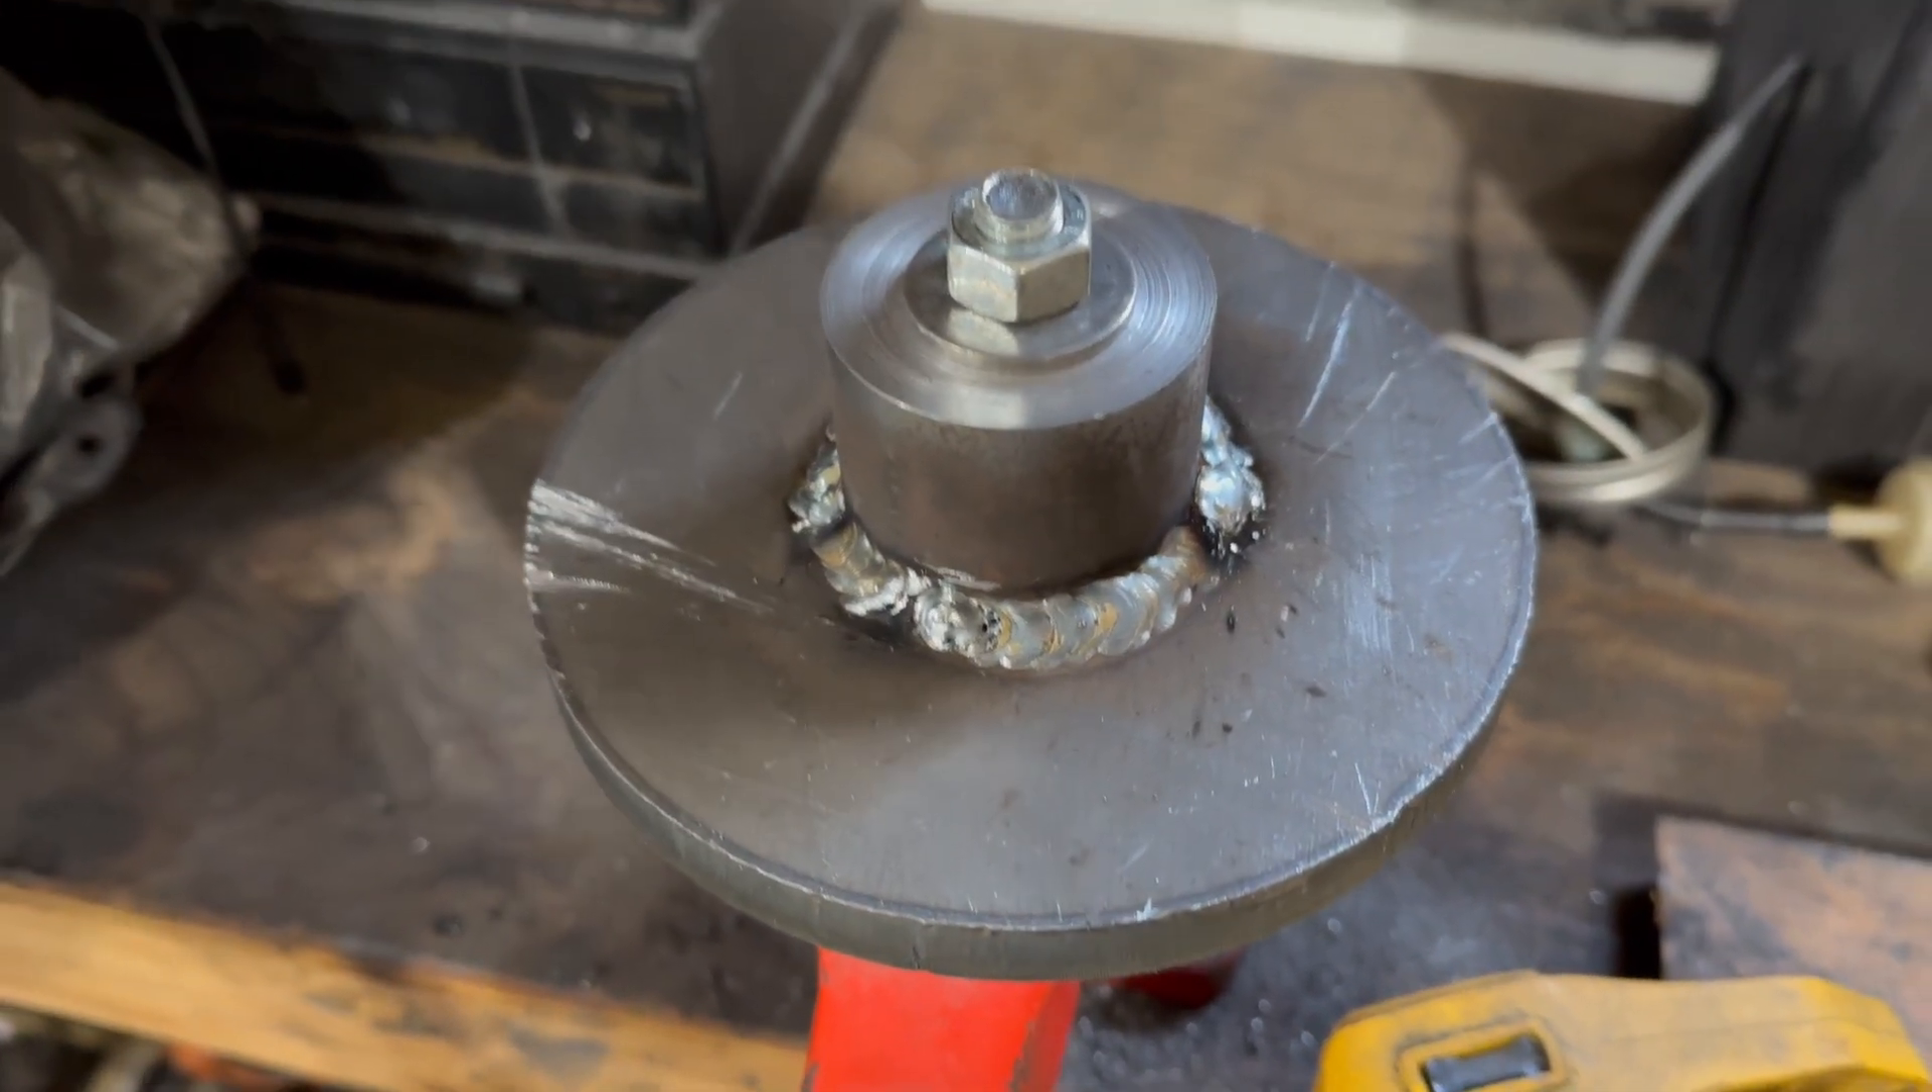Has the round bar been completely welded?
Yes.